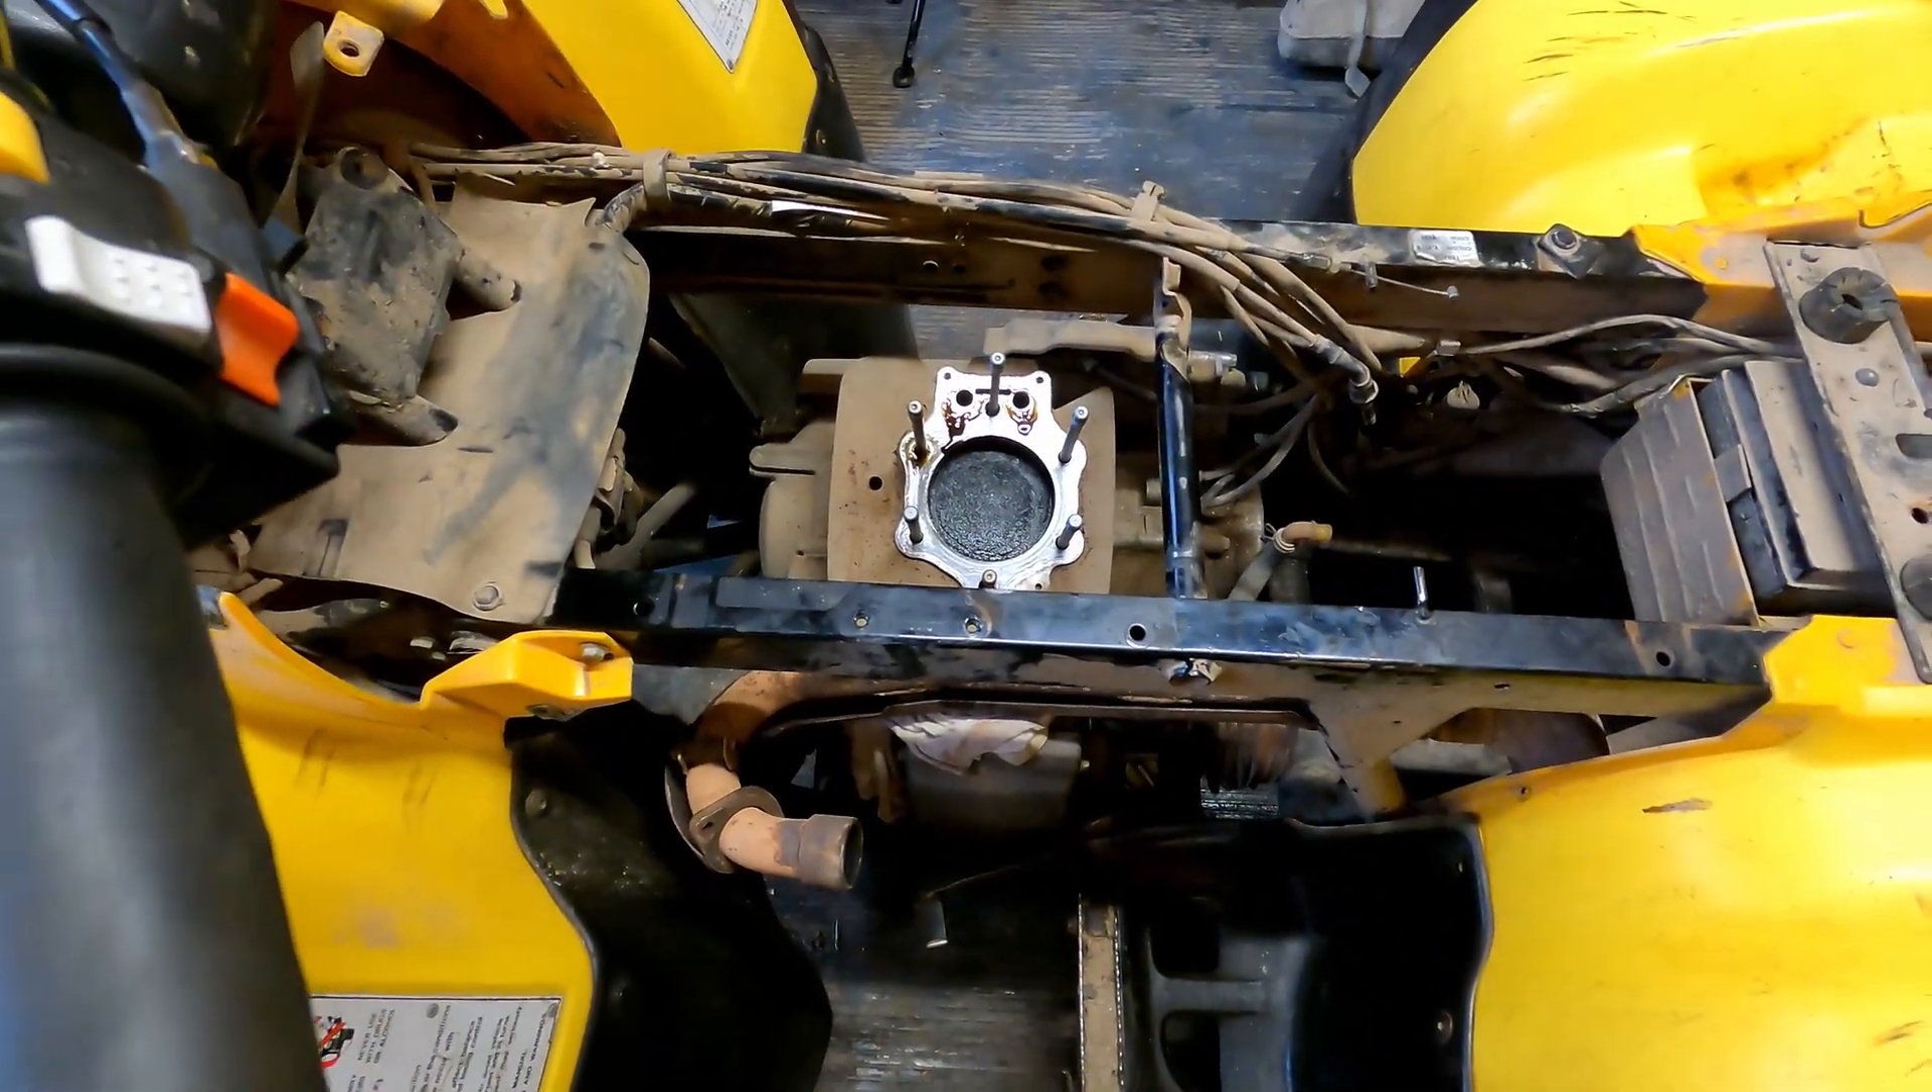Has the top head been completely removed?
Yes.